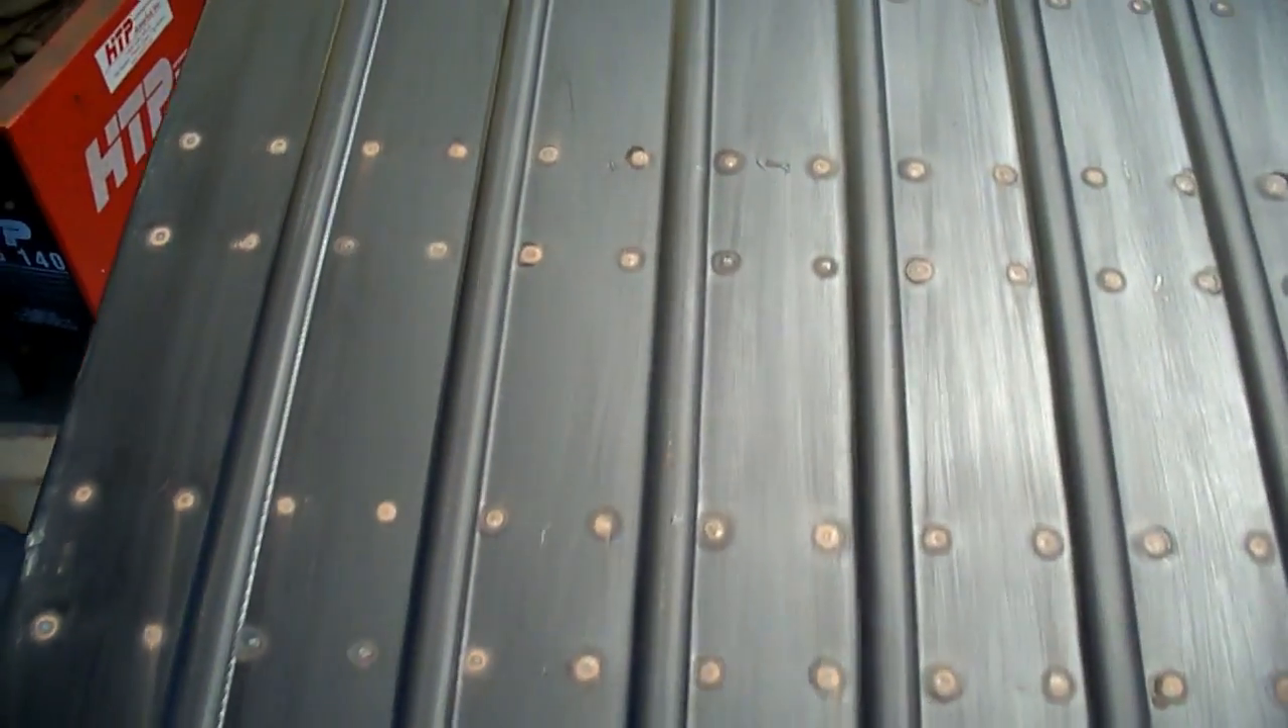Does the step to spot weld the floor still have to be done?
No.